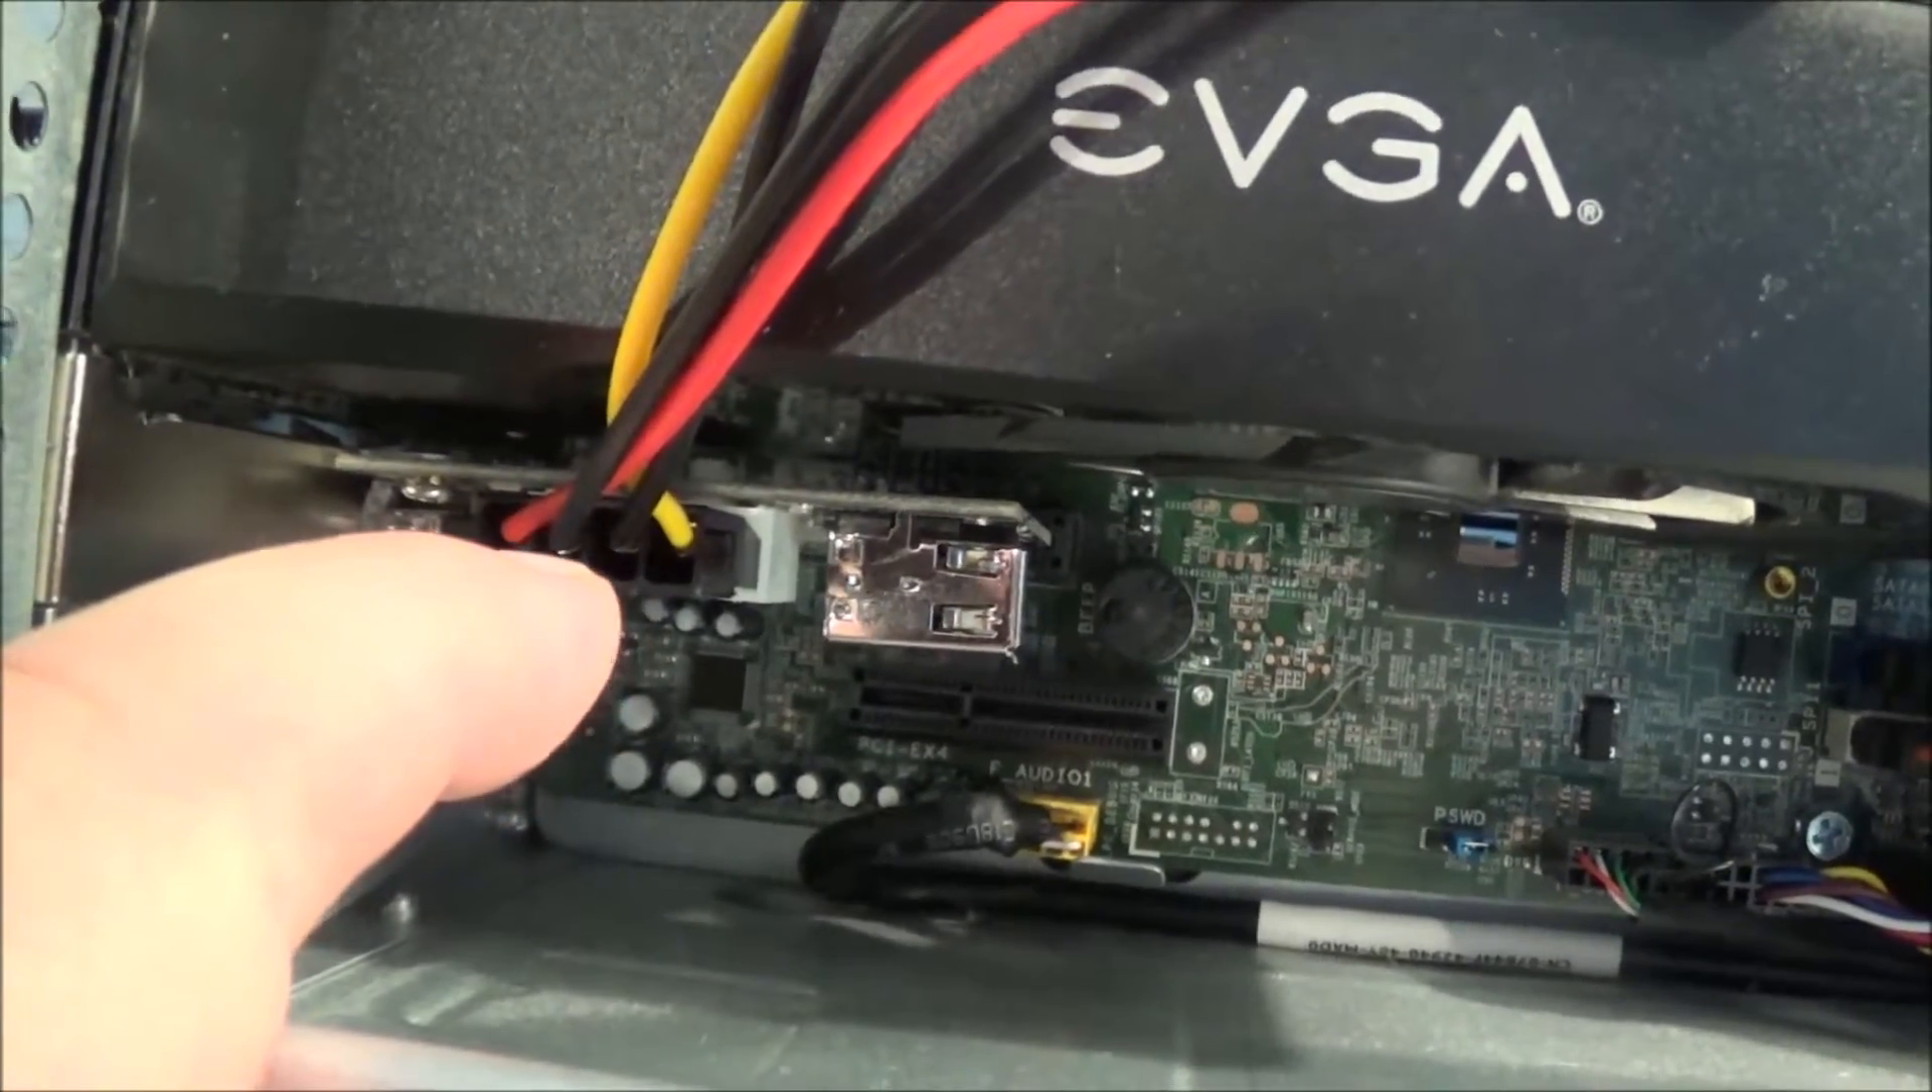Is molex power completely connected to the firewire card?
Yes.